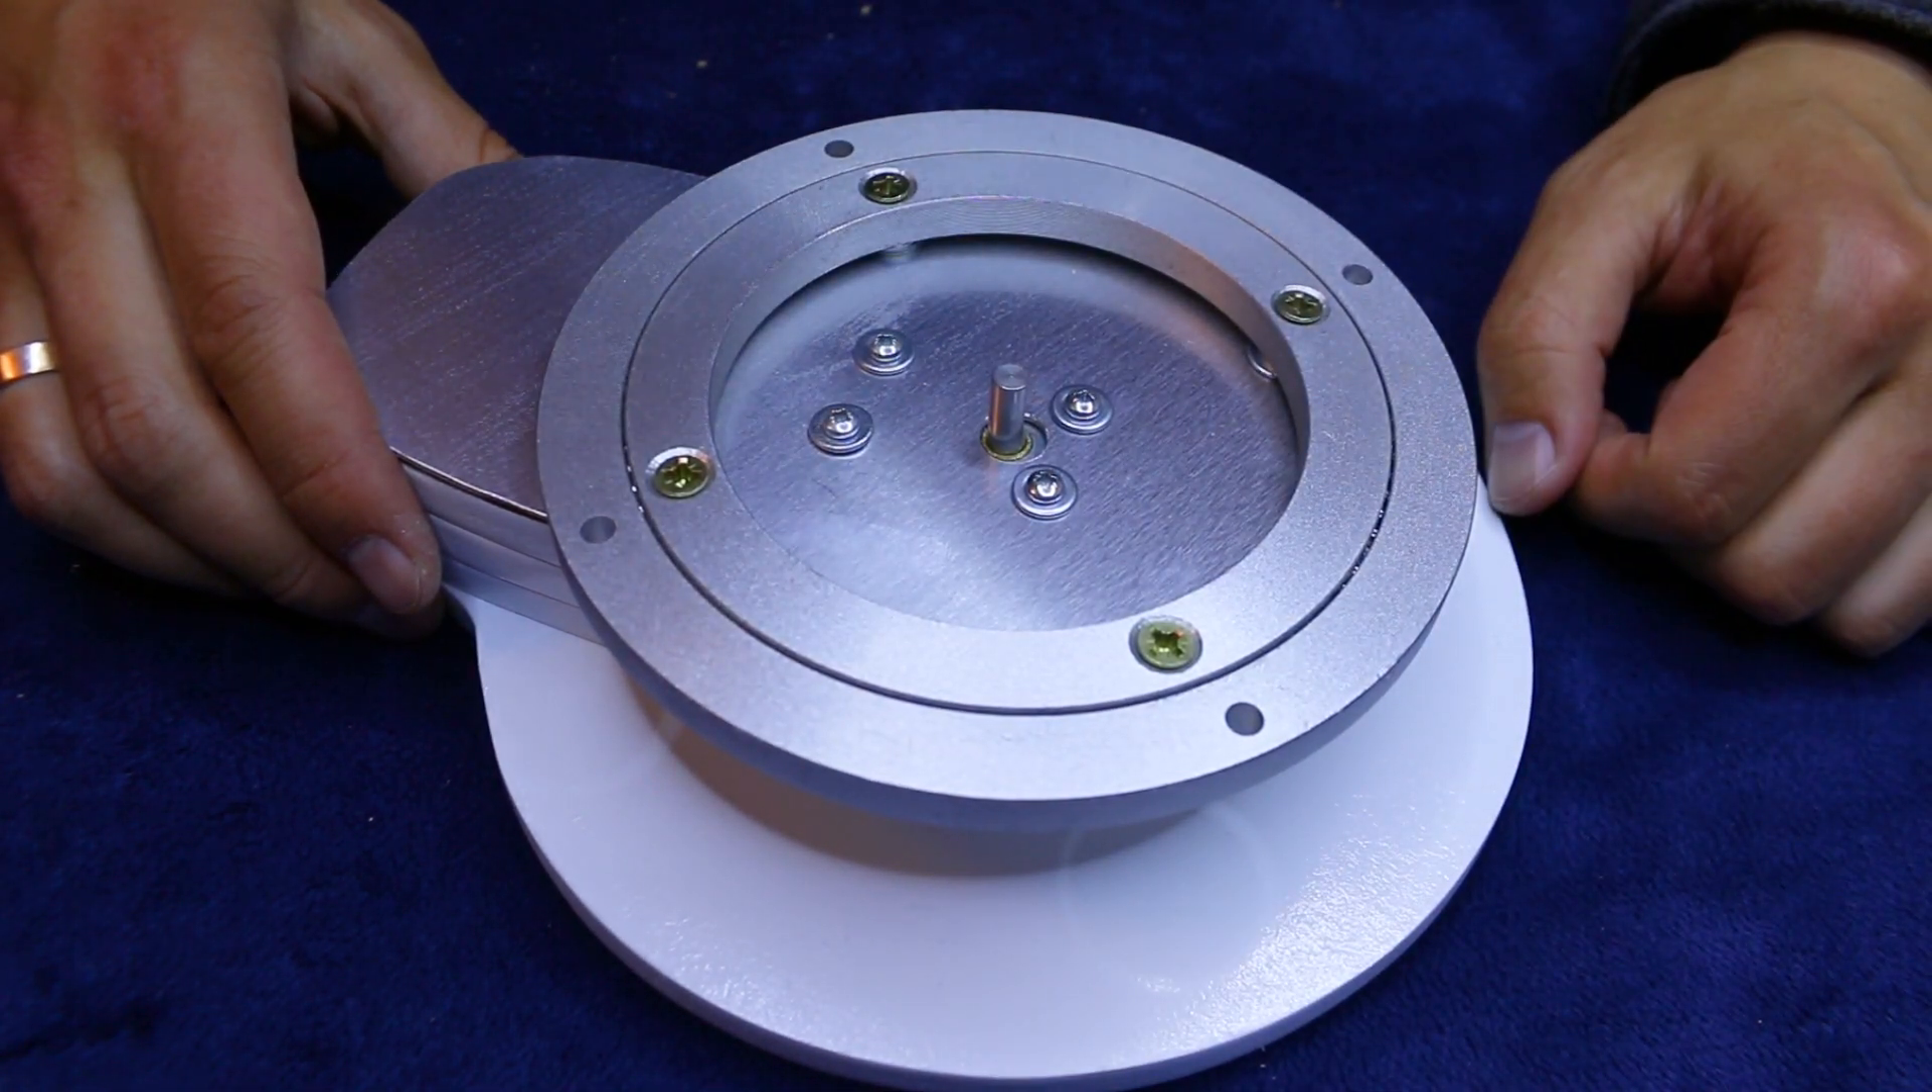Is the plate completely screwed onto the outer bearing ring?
No.